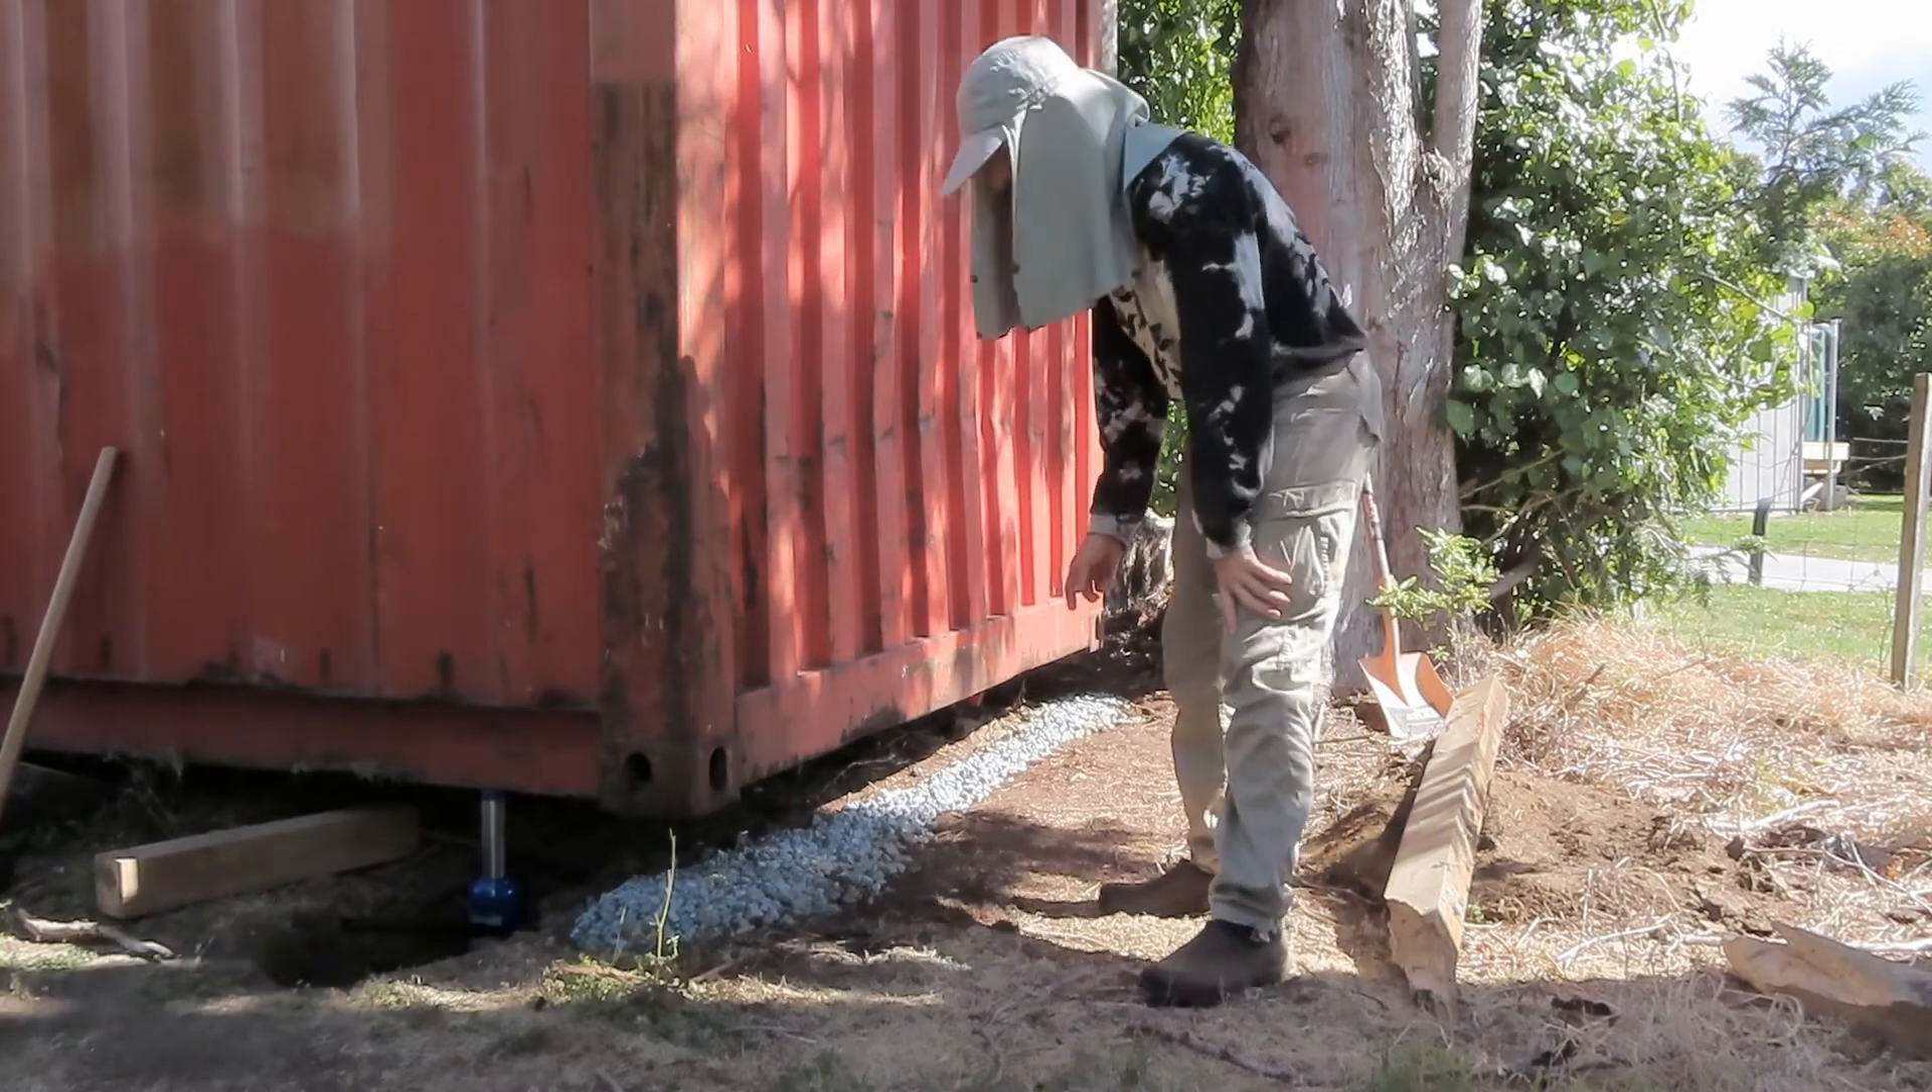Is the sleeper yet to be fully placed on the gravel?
Yes.